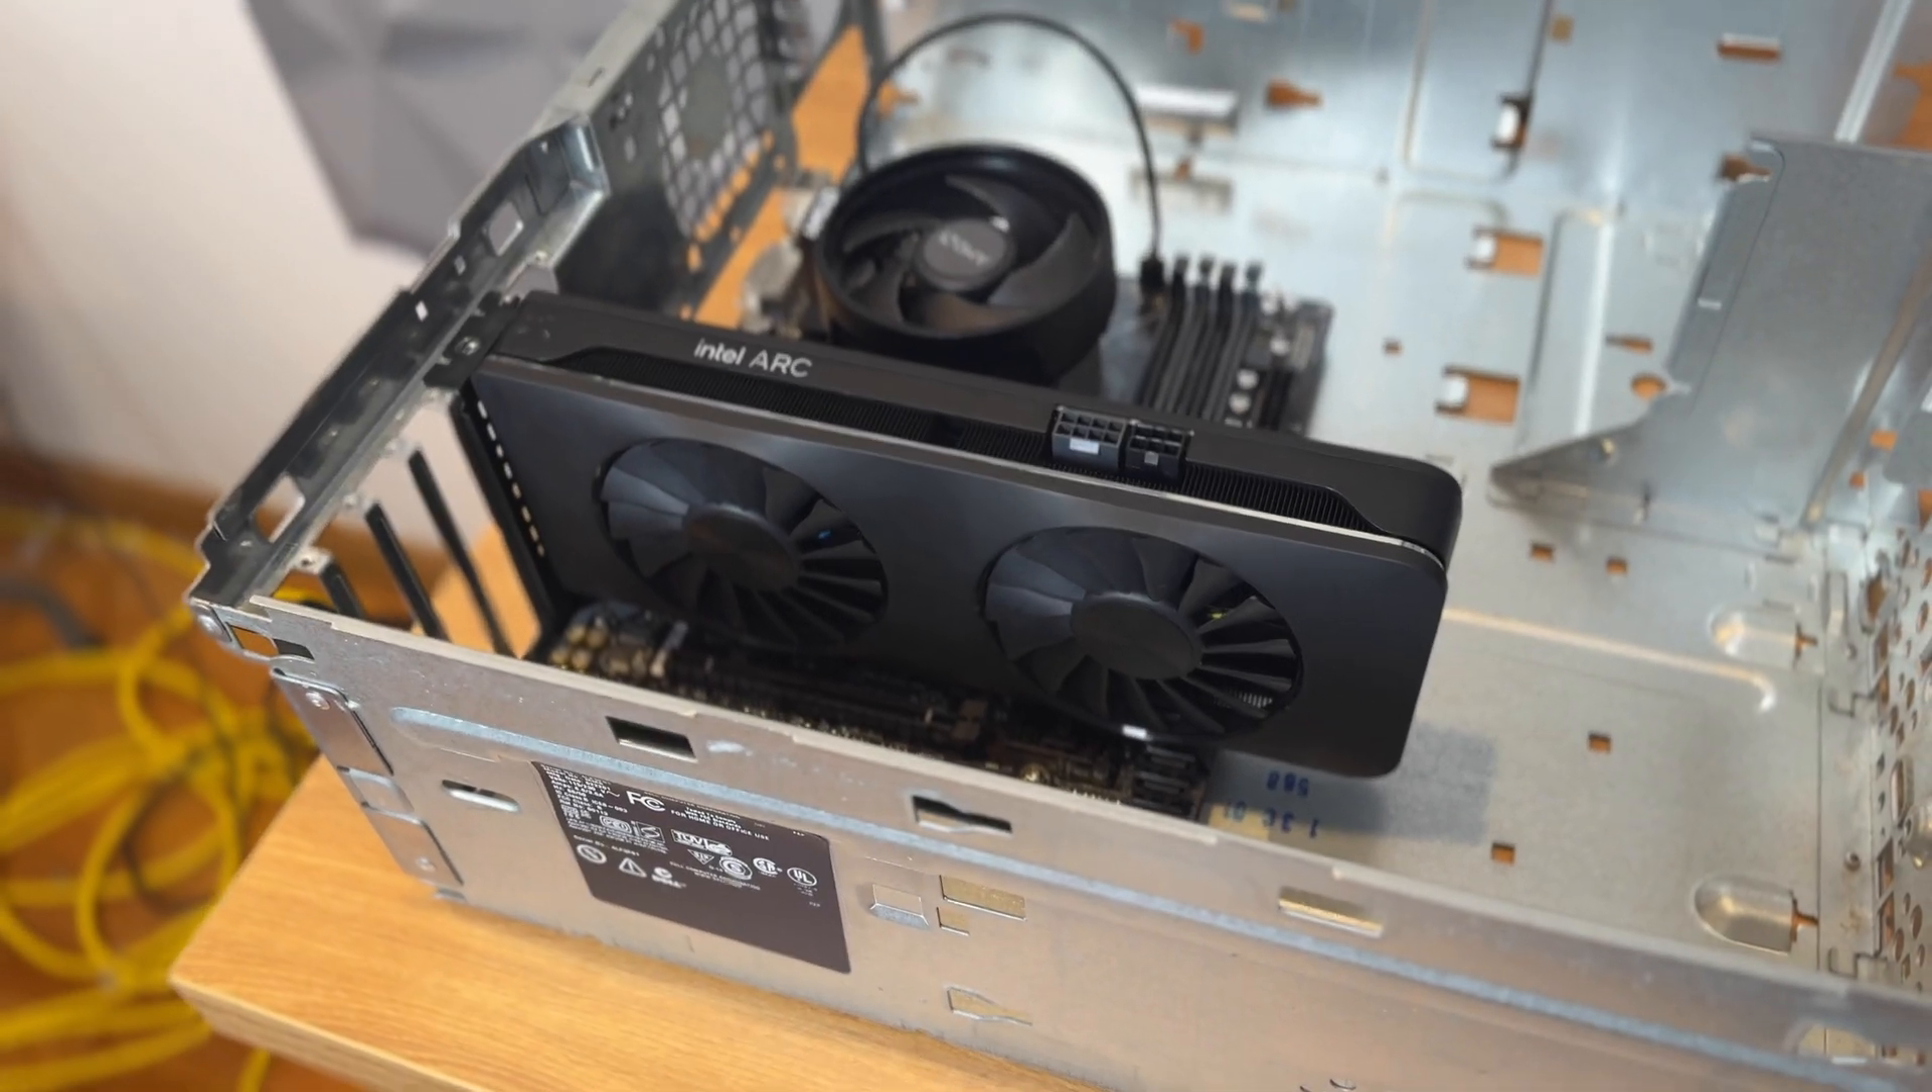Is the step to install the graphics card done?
Yes.